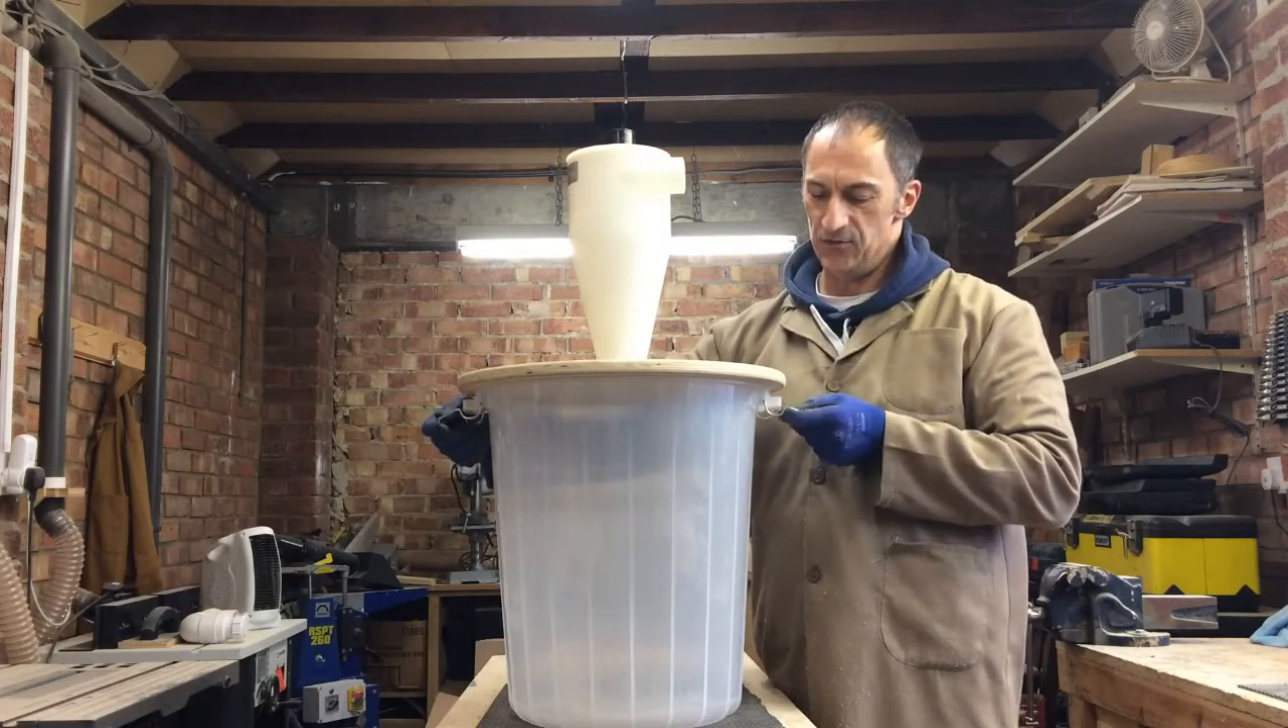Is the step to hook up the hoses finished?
No.